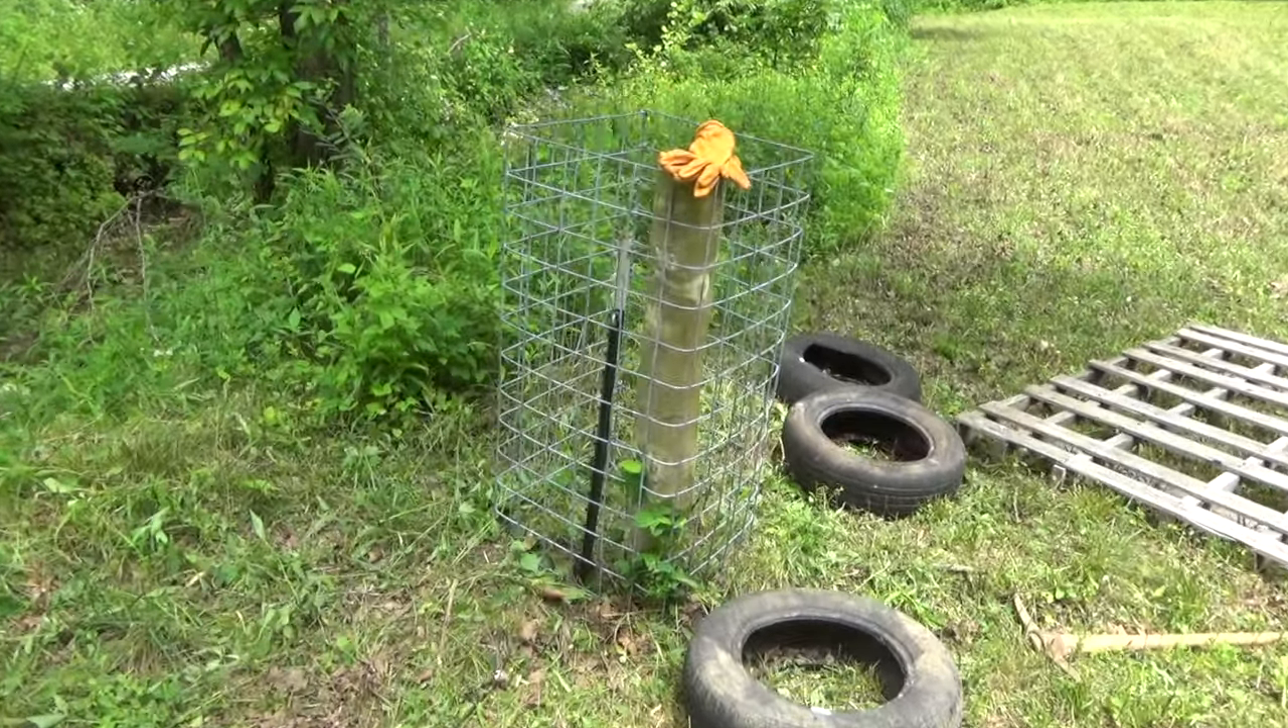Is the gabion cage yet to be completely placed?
No.